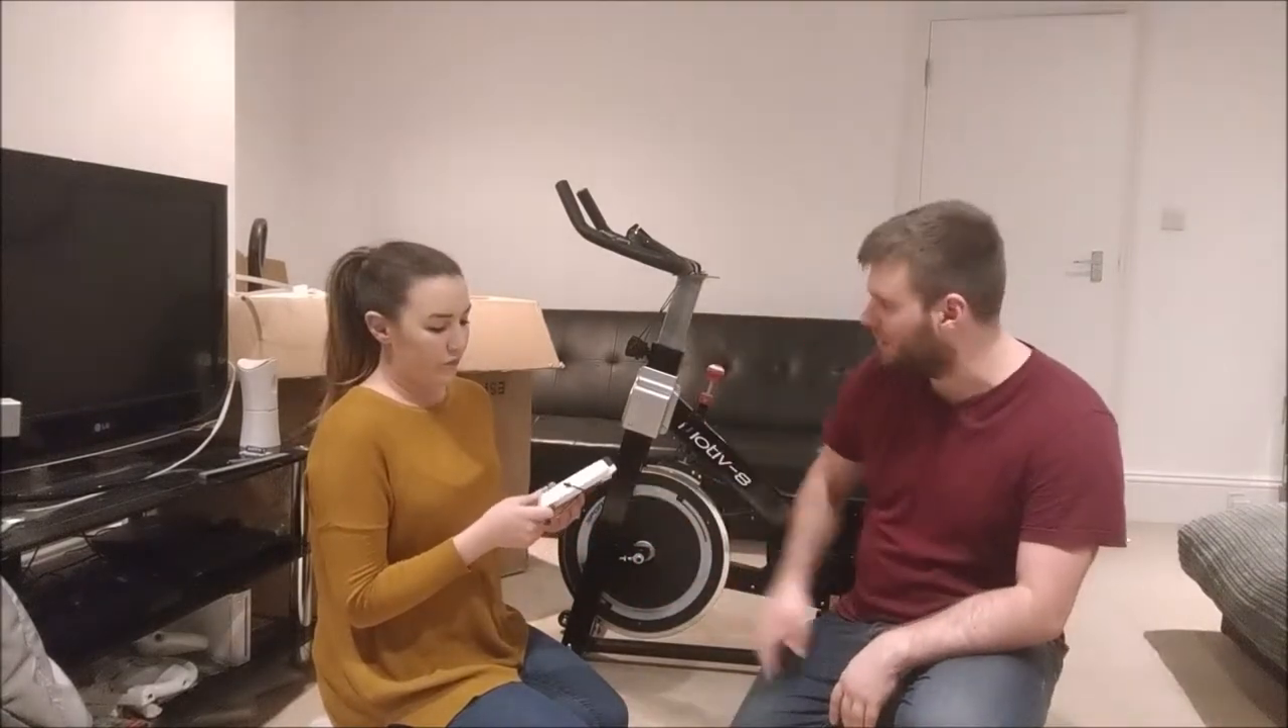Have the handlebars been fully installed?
Yes.